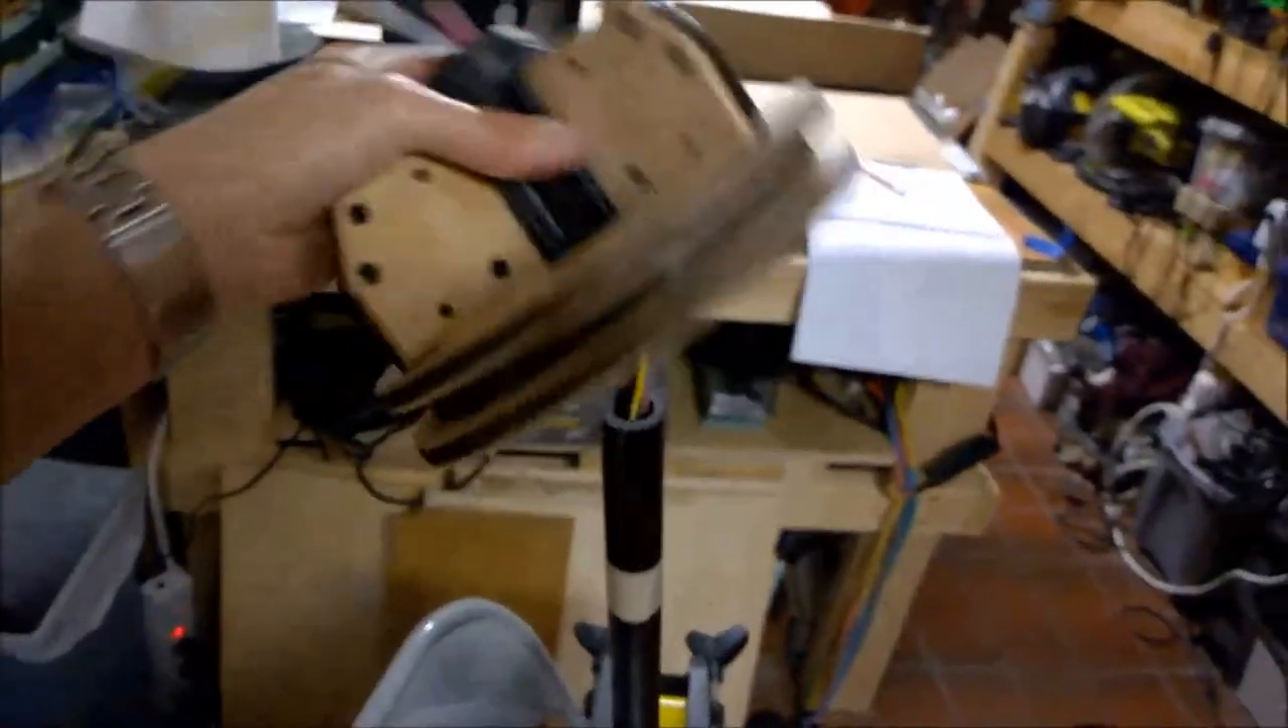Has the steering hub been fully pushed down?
No.